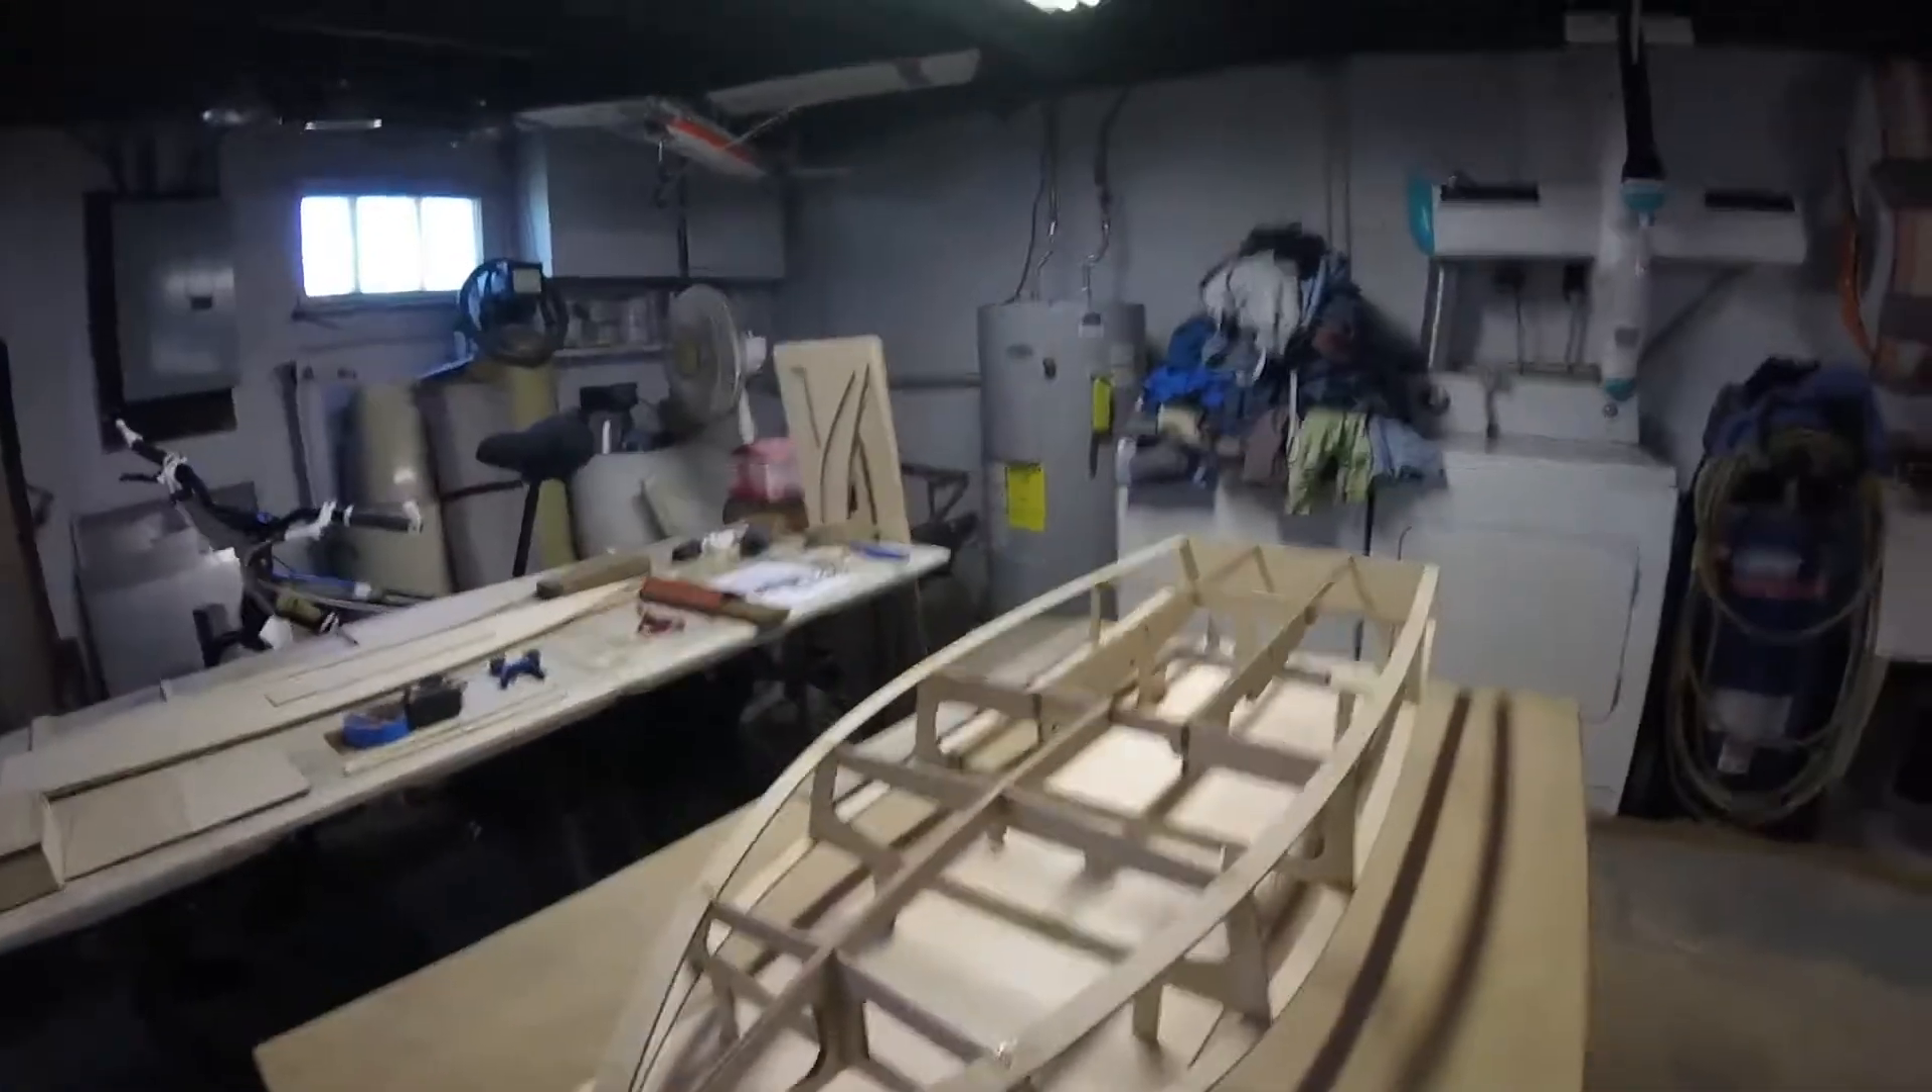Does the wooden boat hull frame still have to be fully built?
No.